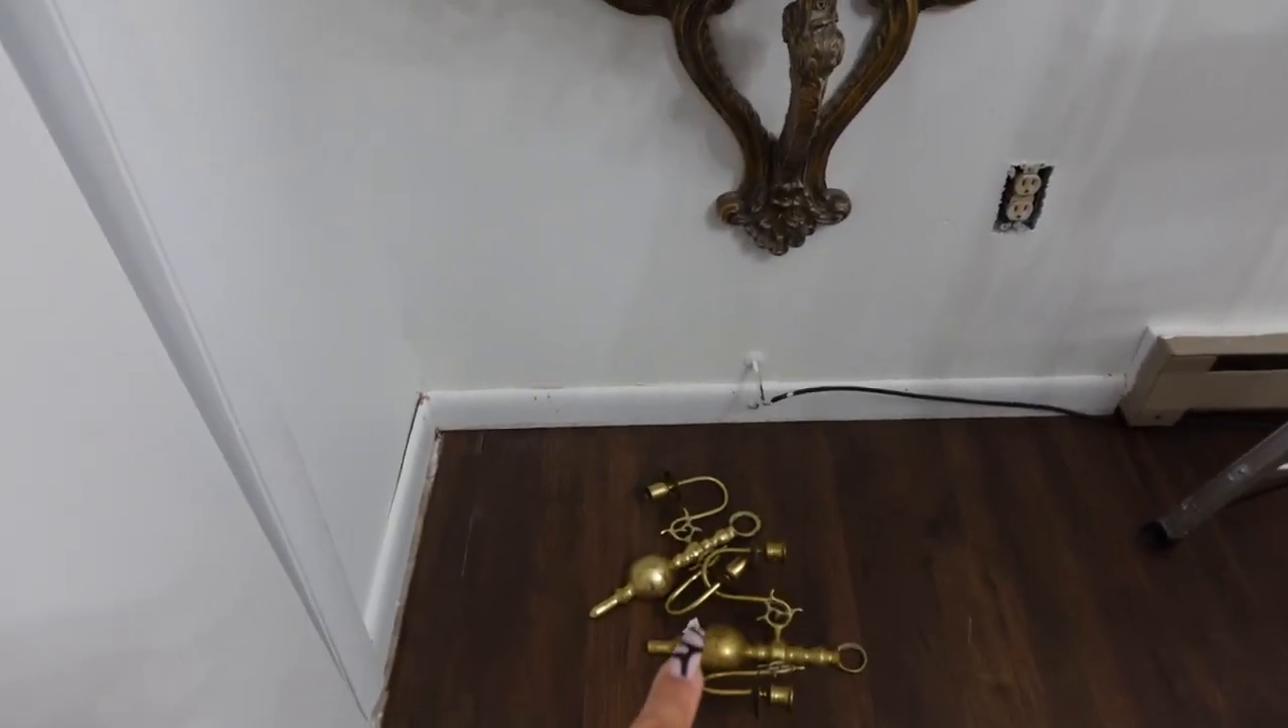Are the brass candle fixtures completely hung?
No.